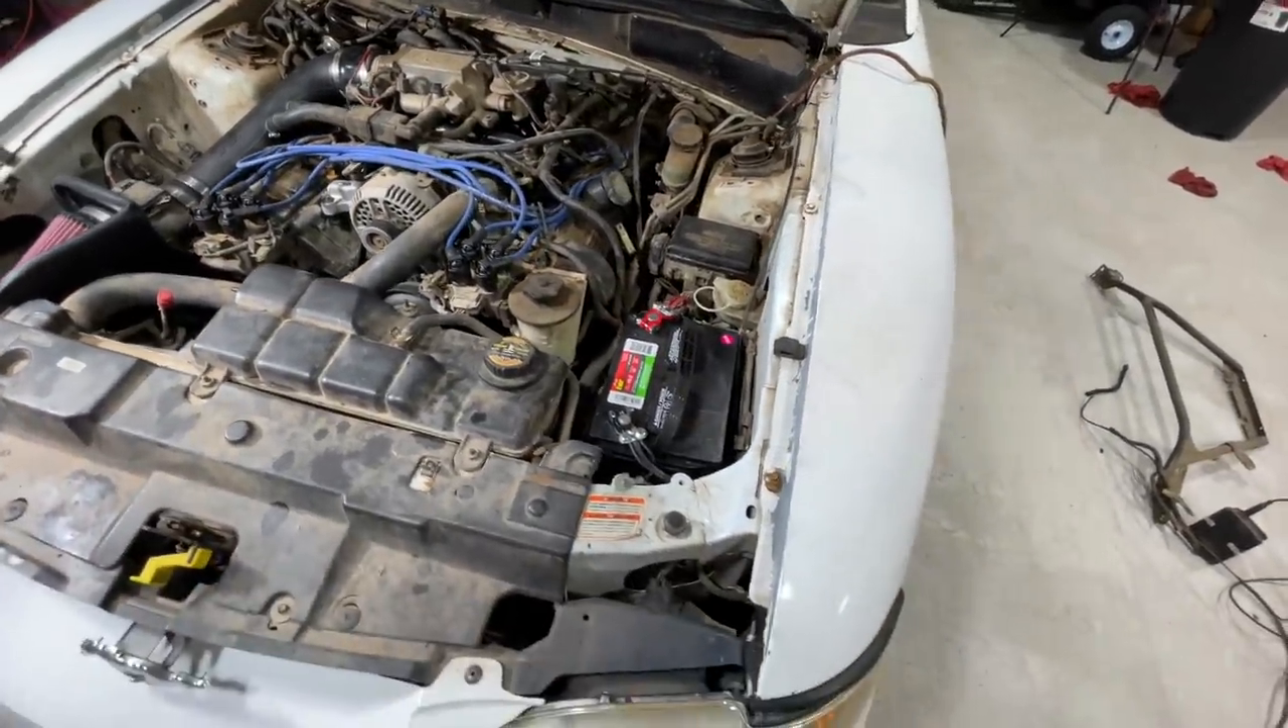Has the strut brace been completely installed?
No.